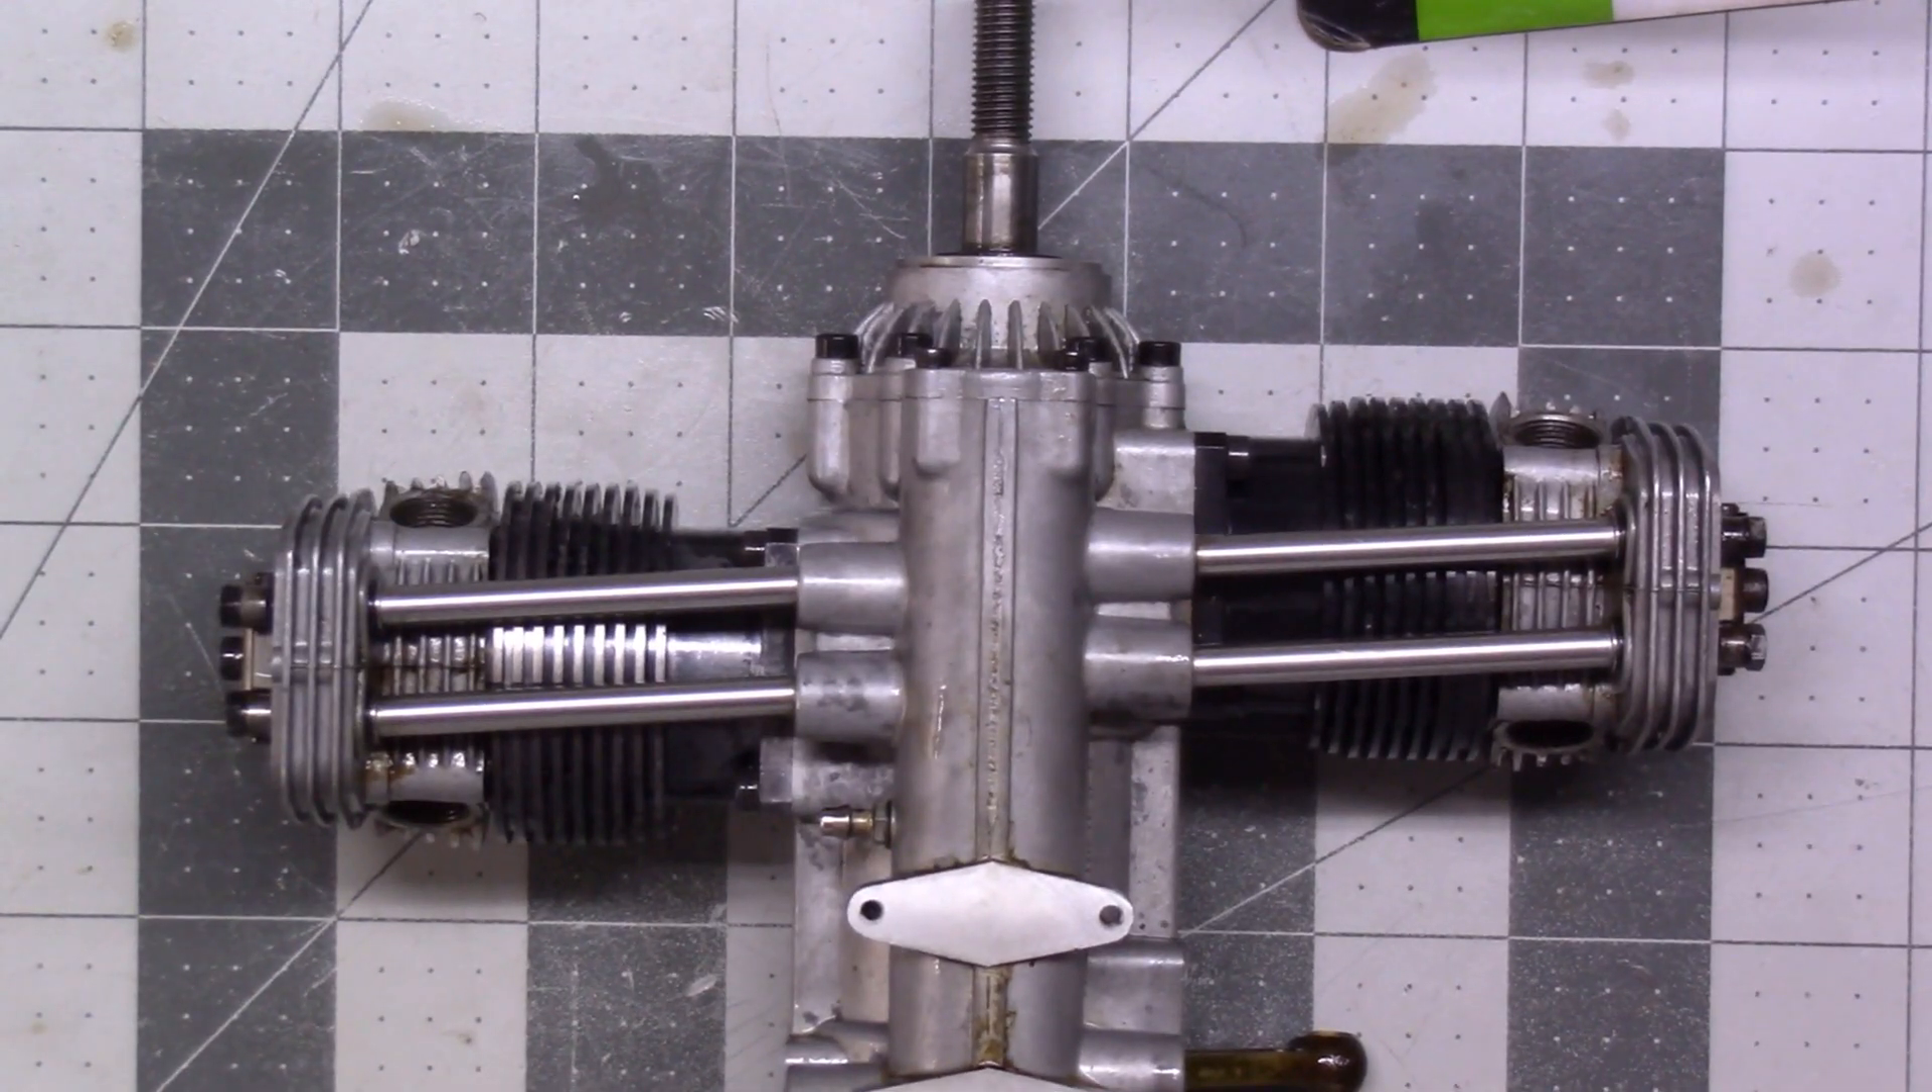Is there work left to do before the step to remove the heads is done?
Yes.